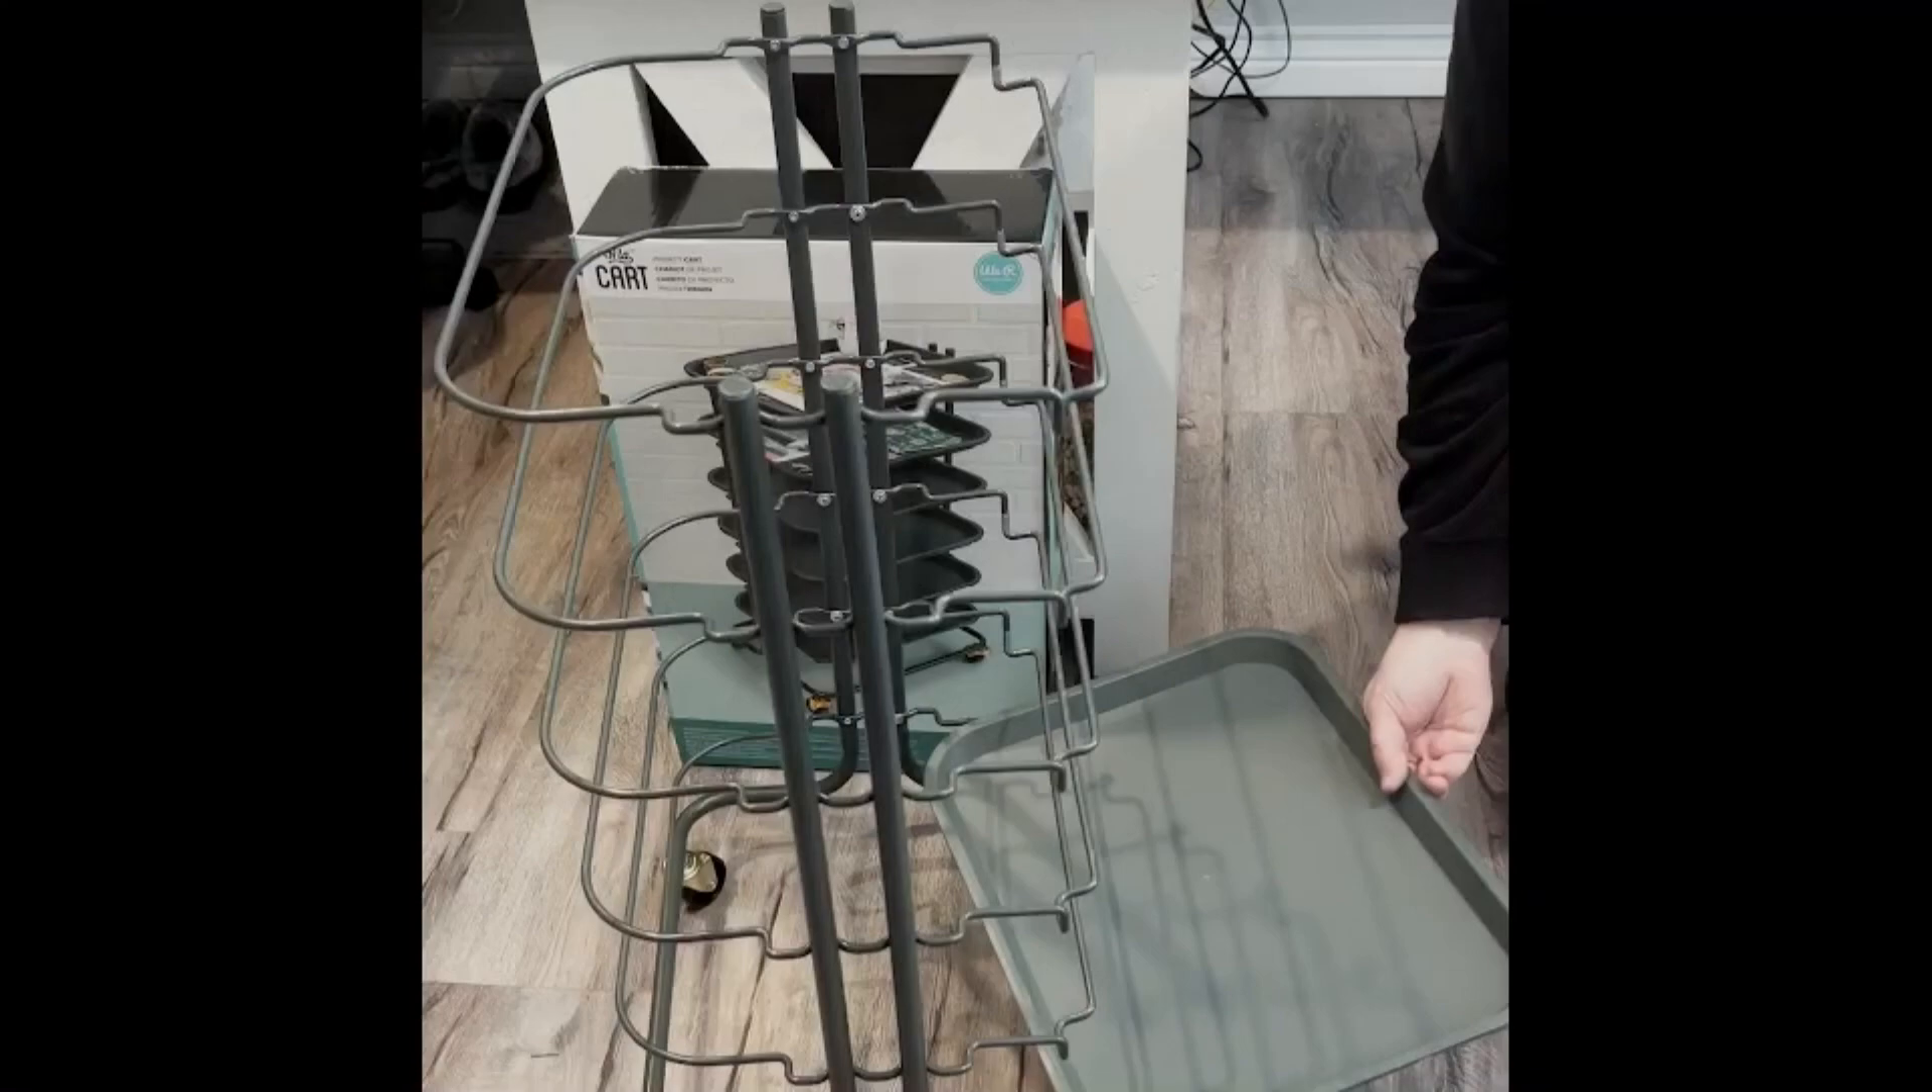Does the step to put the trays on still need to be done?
Yes.